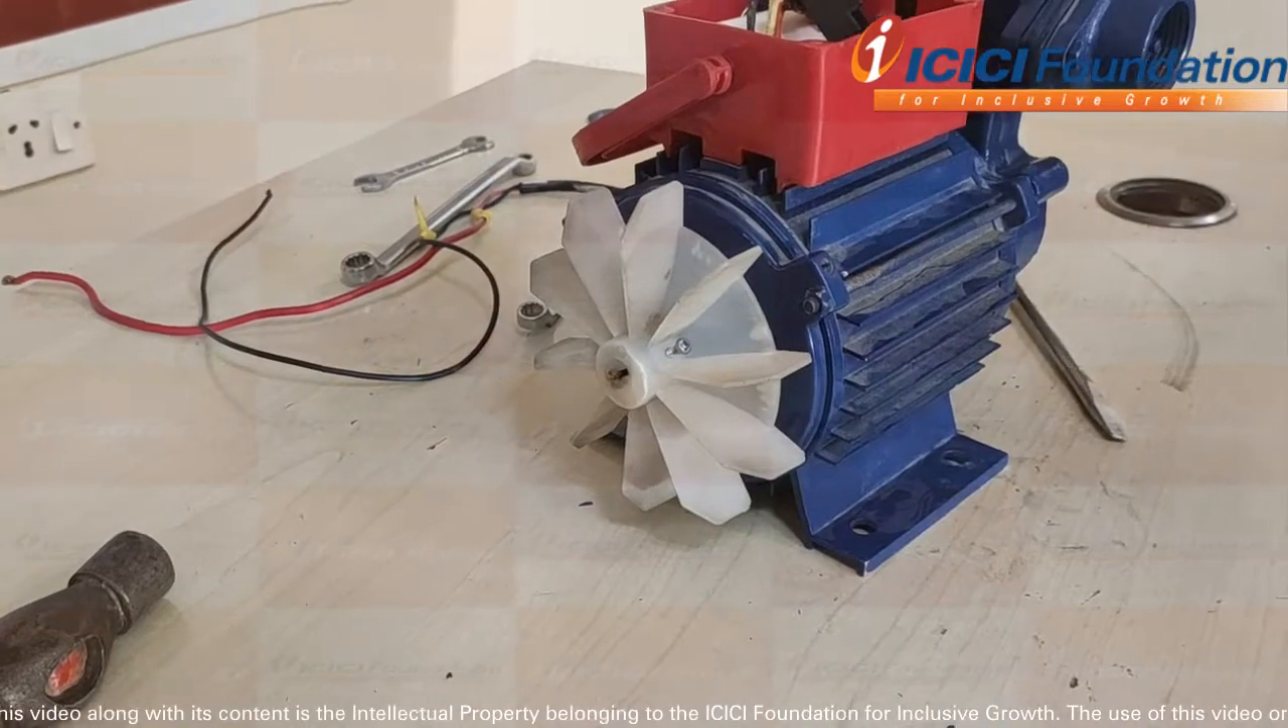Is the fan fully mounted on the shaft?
Yes.